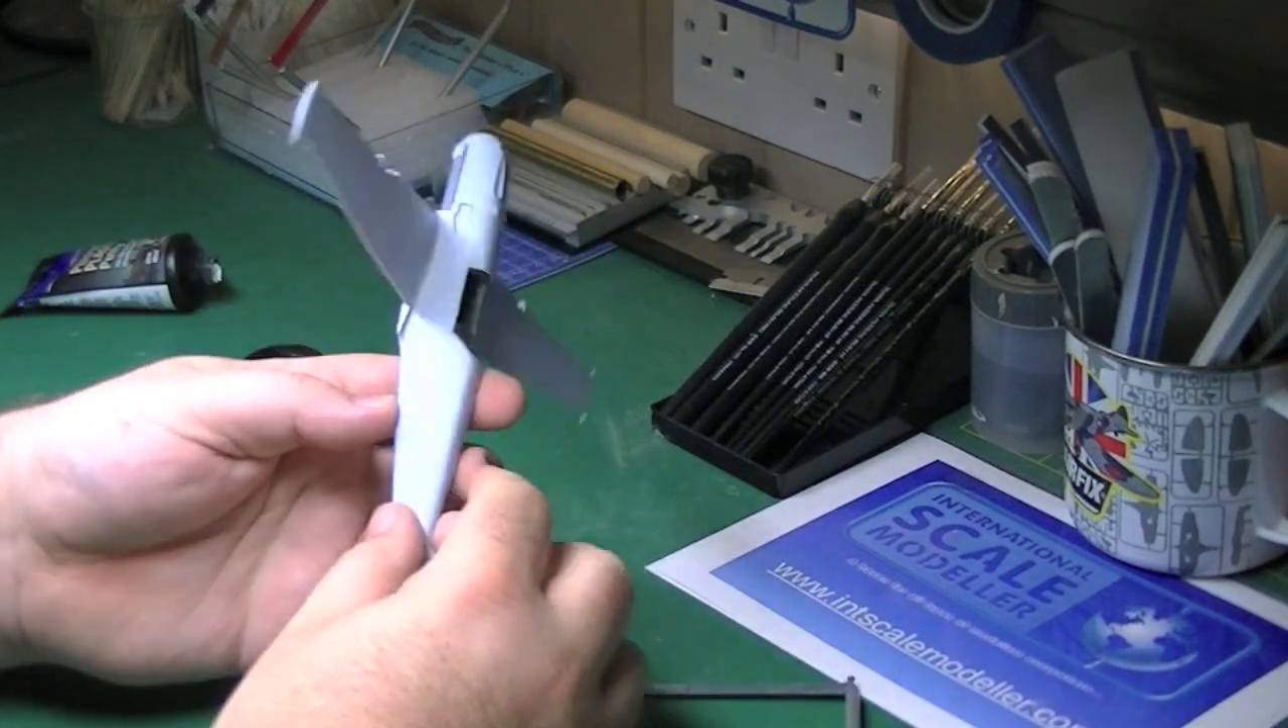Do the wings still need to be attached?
No.